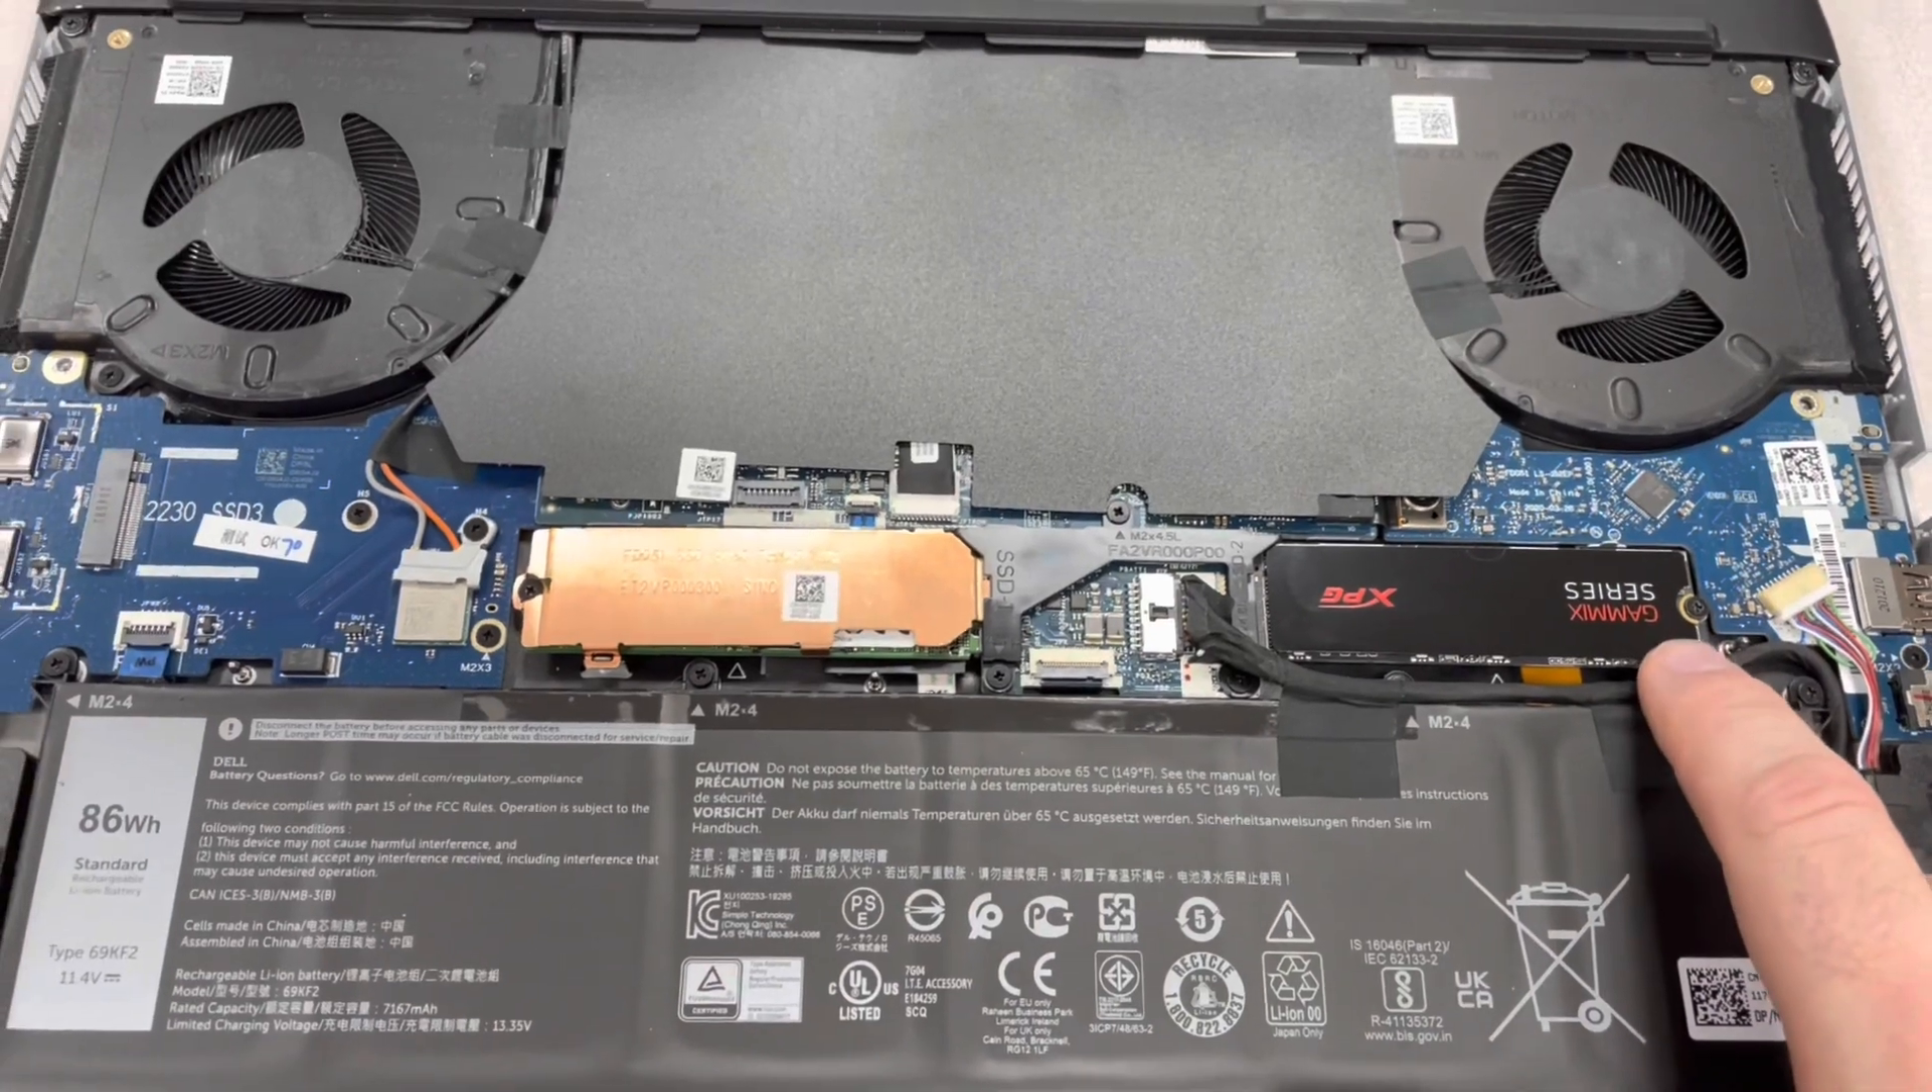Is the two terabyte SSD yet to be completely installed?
No.